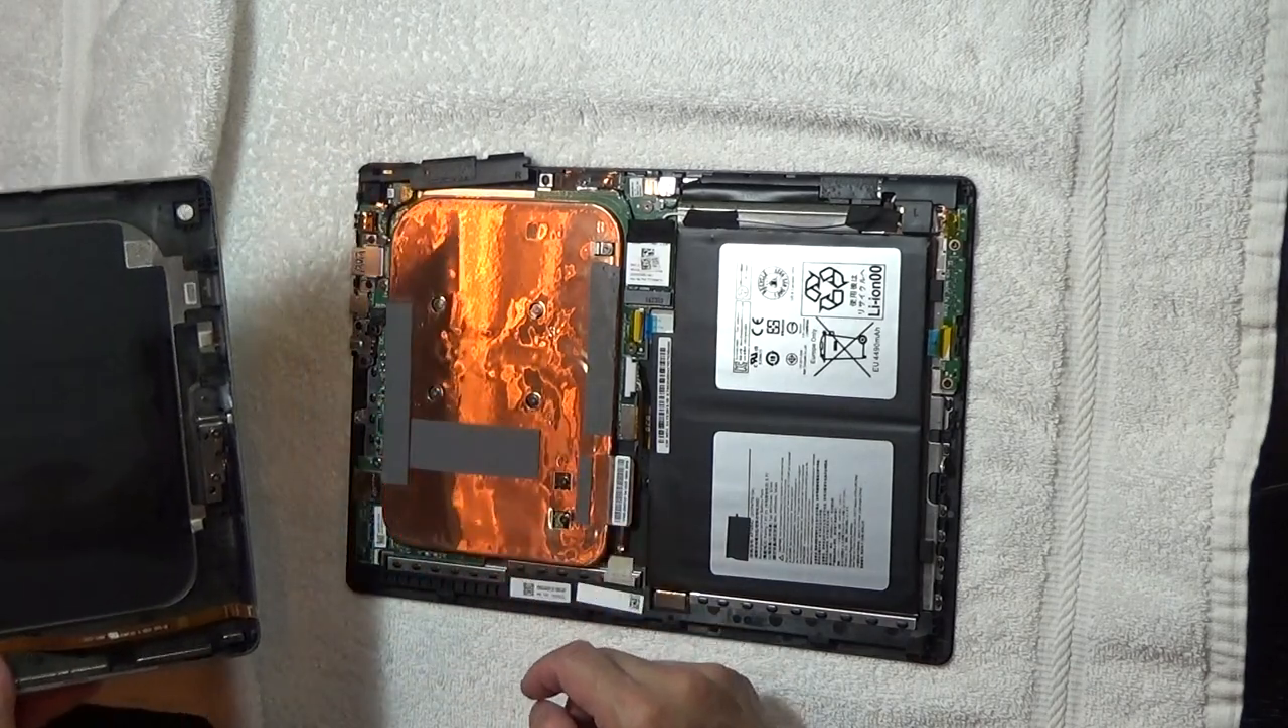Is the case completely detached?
Yes.